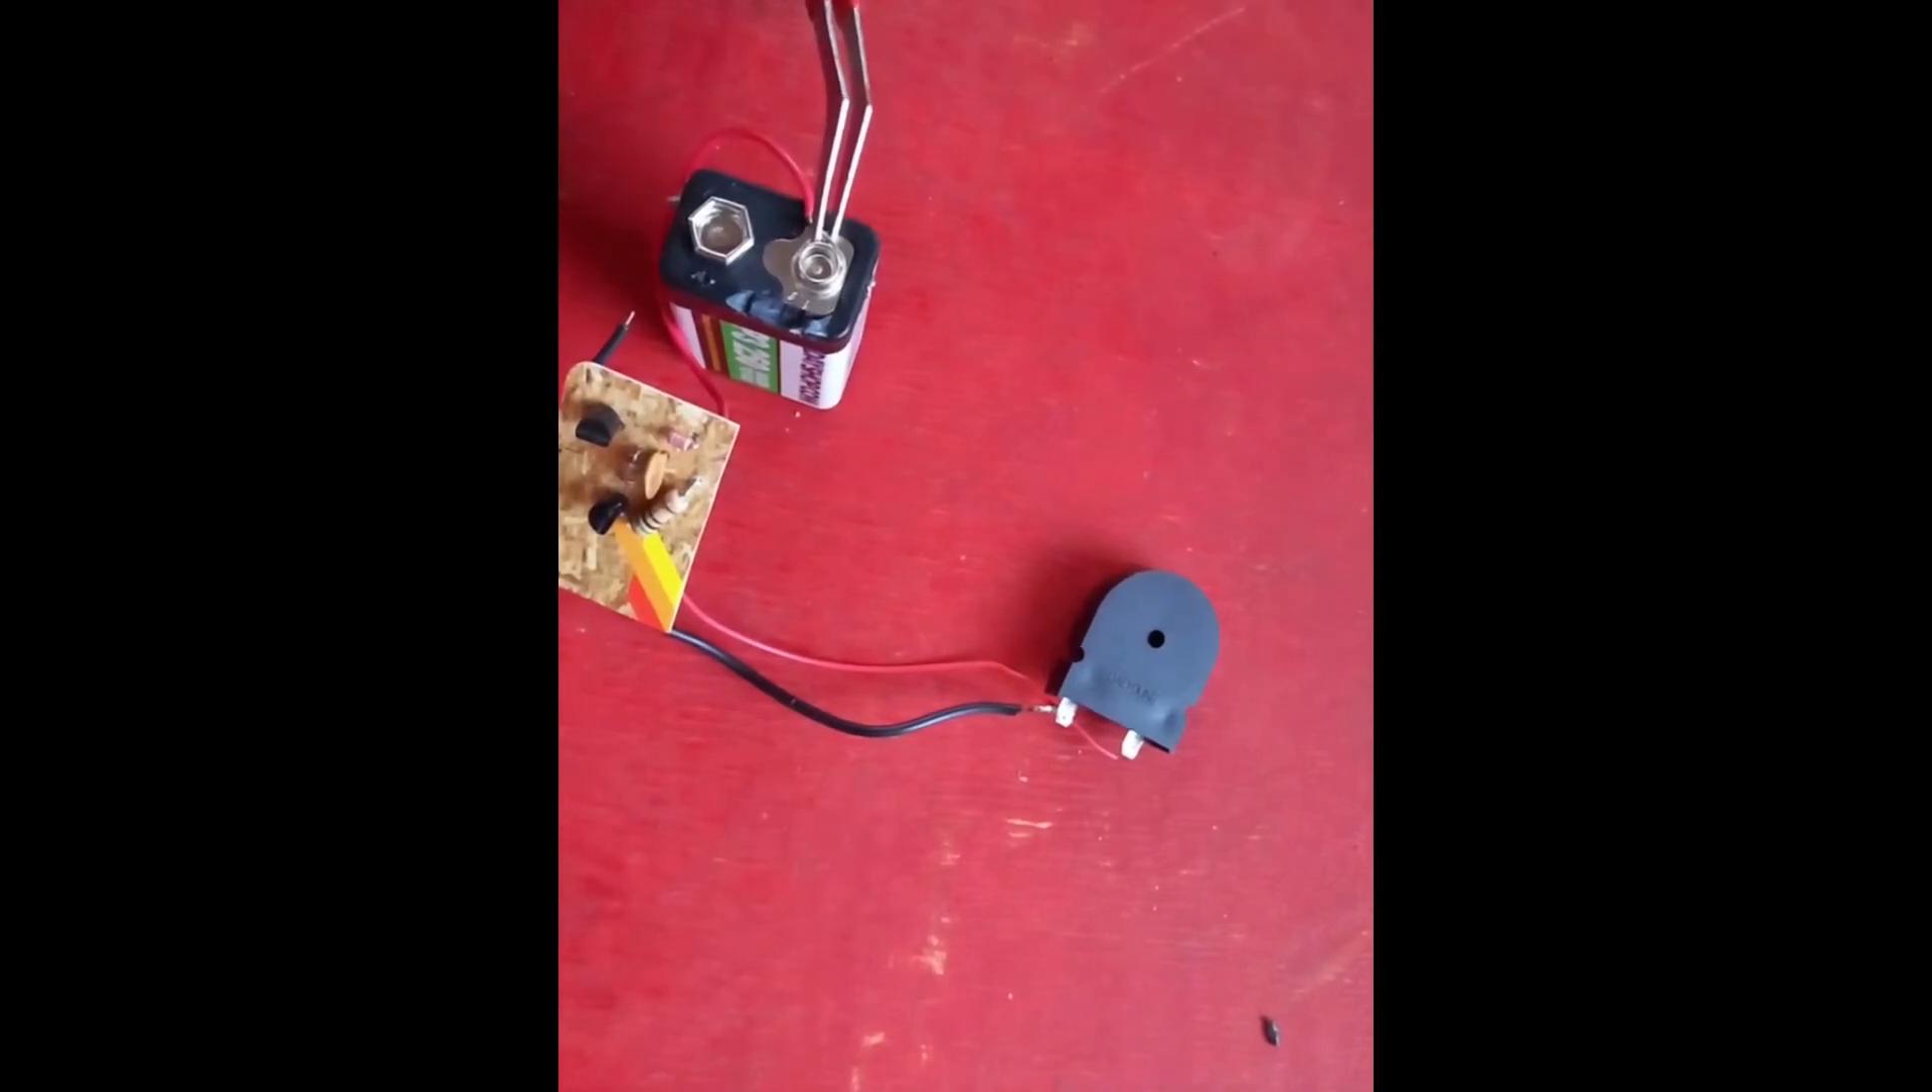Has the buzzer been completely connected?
Yes.